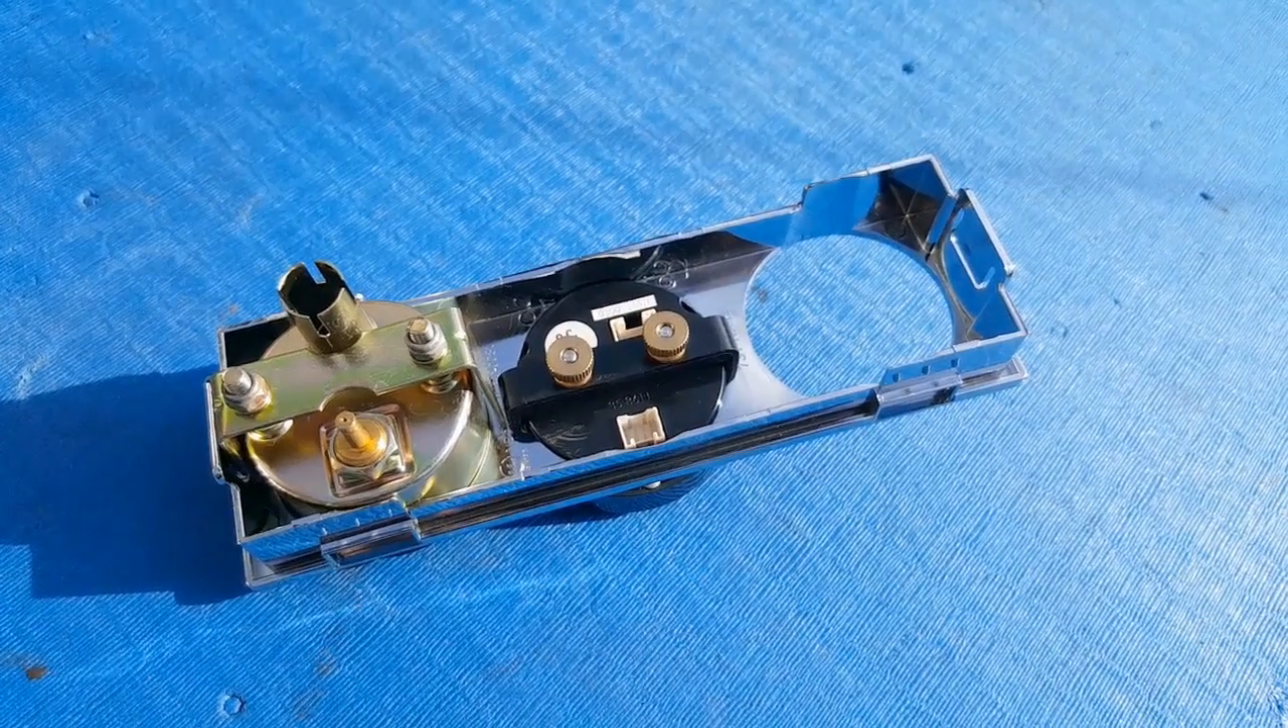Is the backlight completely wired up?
No.